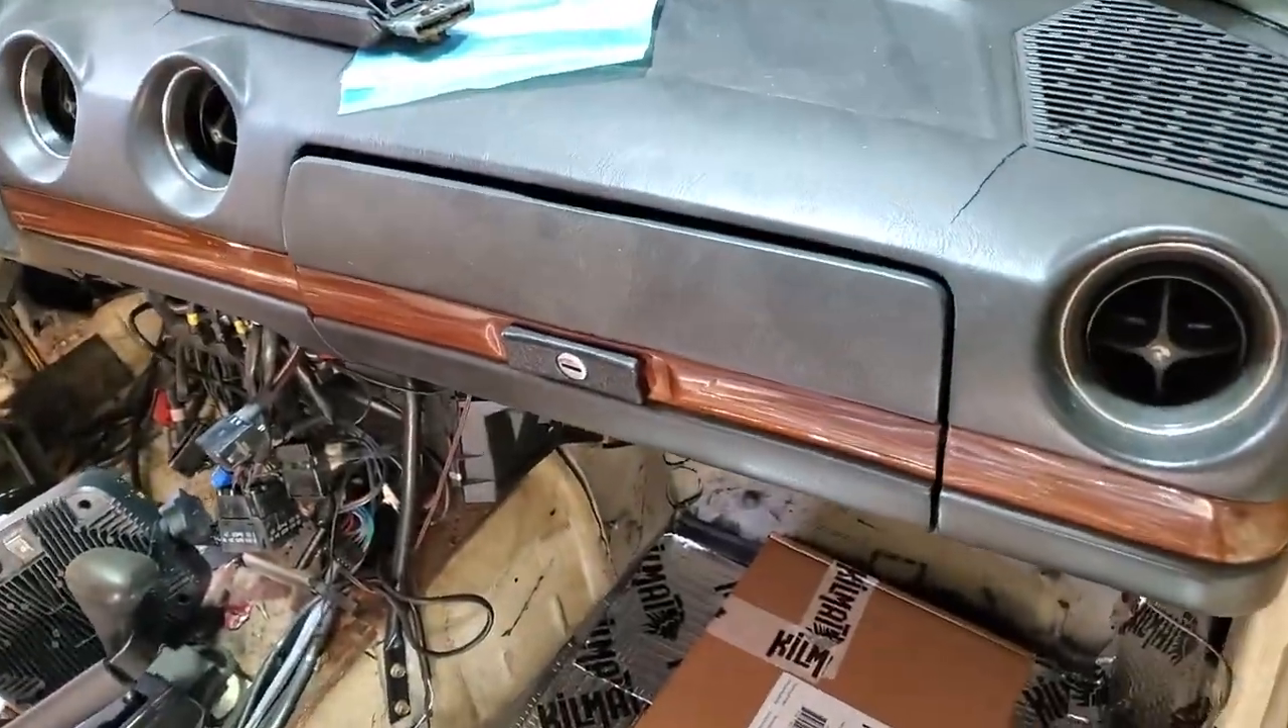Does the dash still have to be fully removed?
Yes.